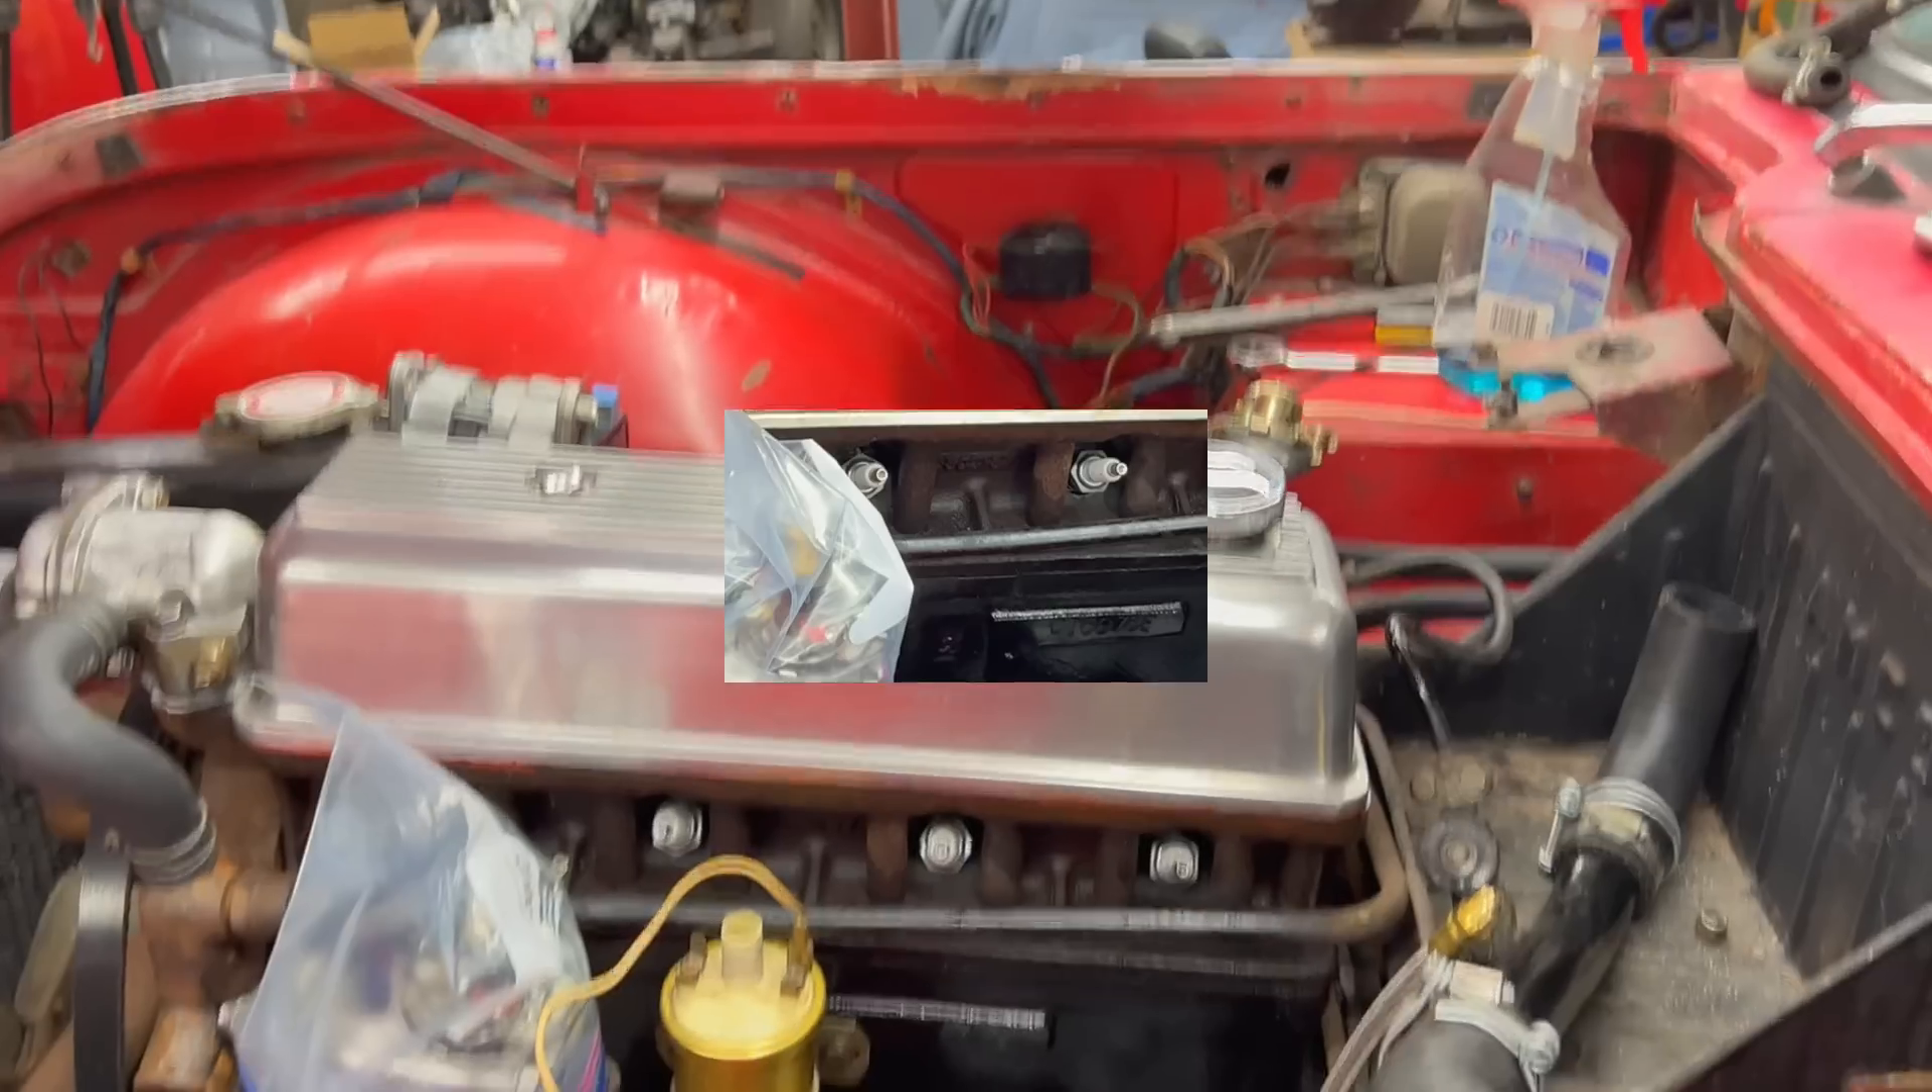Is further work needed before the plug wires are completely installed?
Yes.